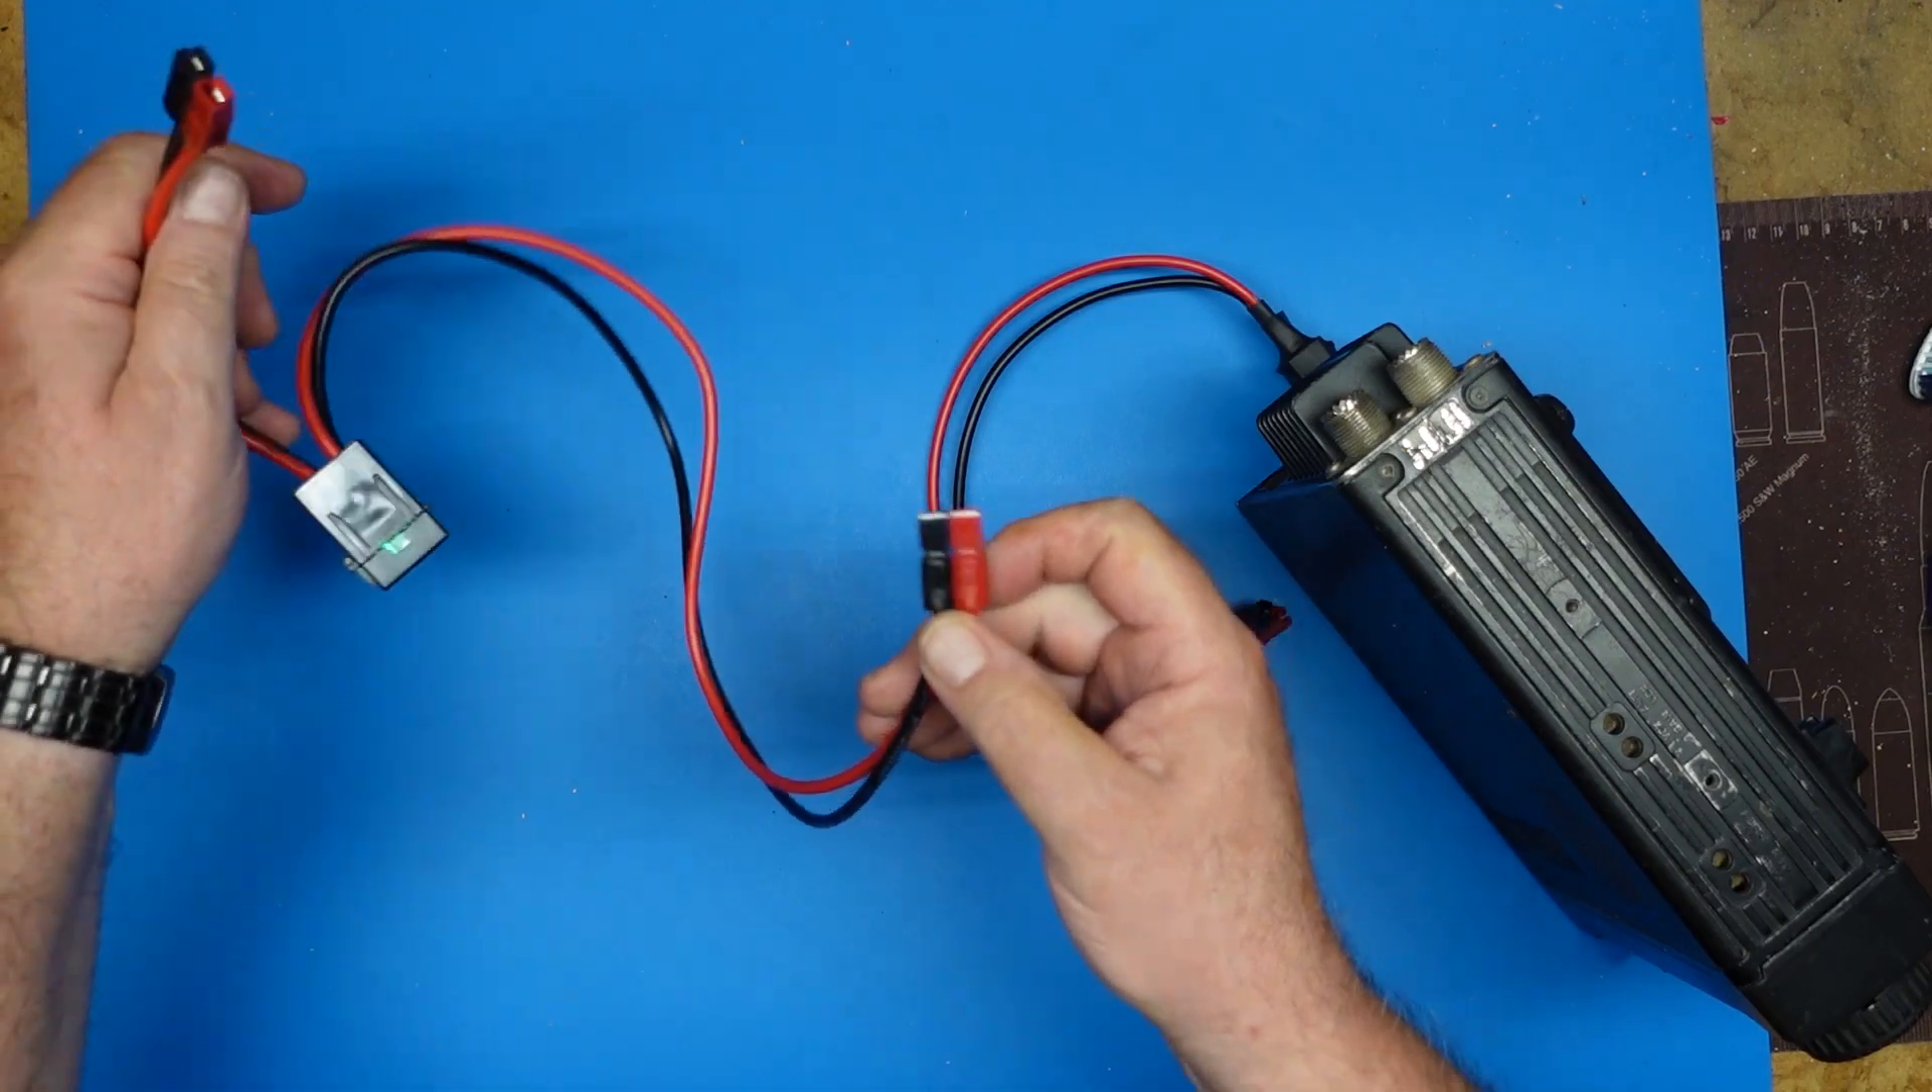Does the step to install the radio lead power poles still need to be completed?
No.